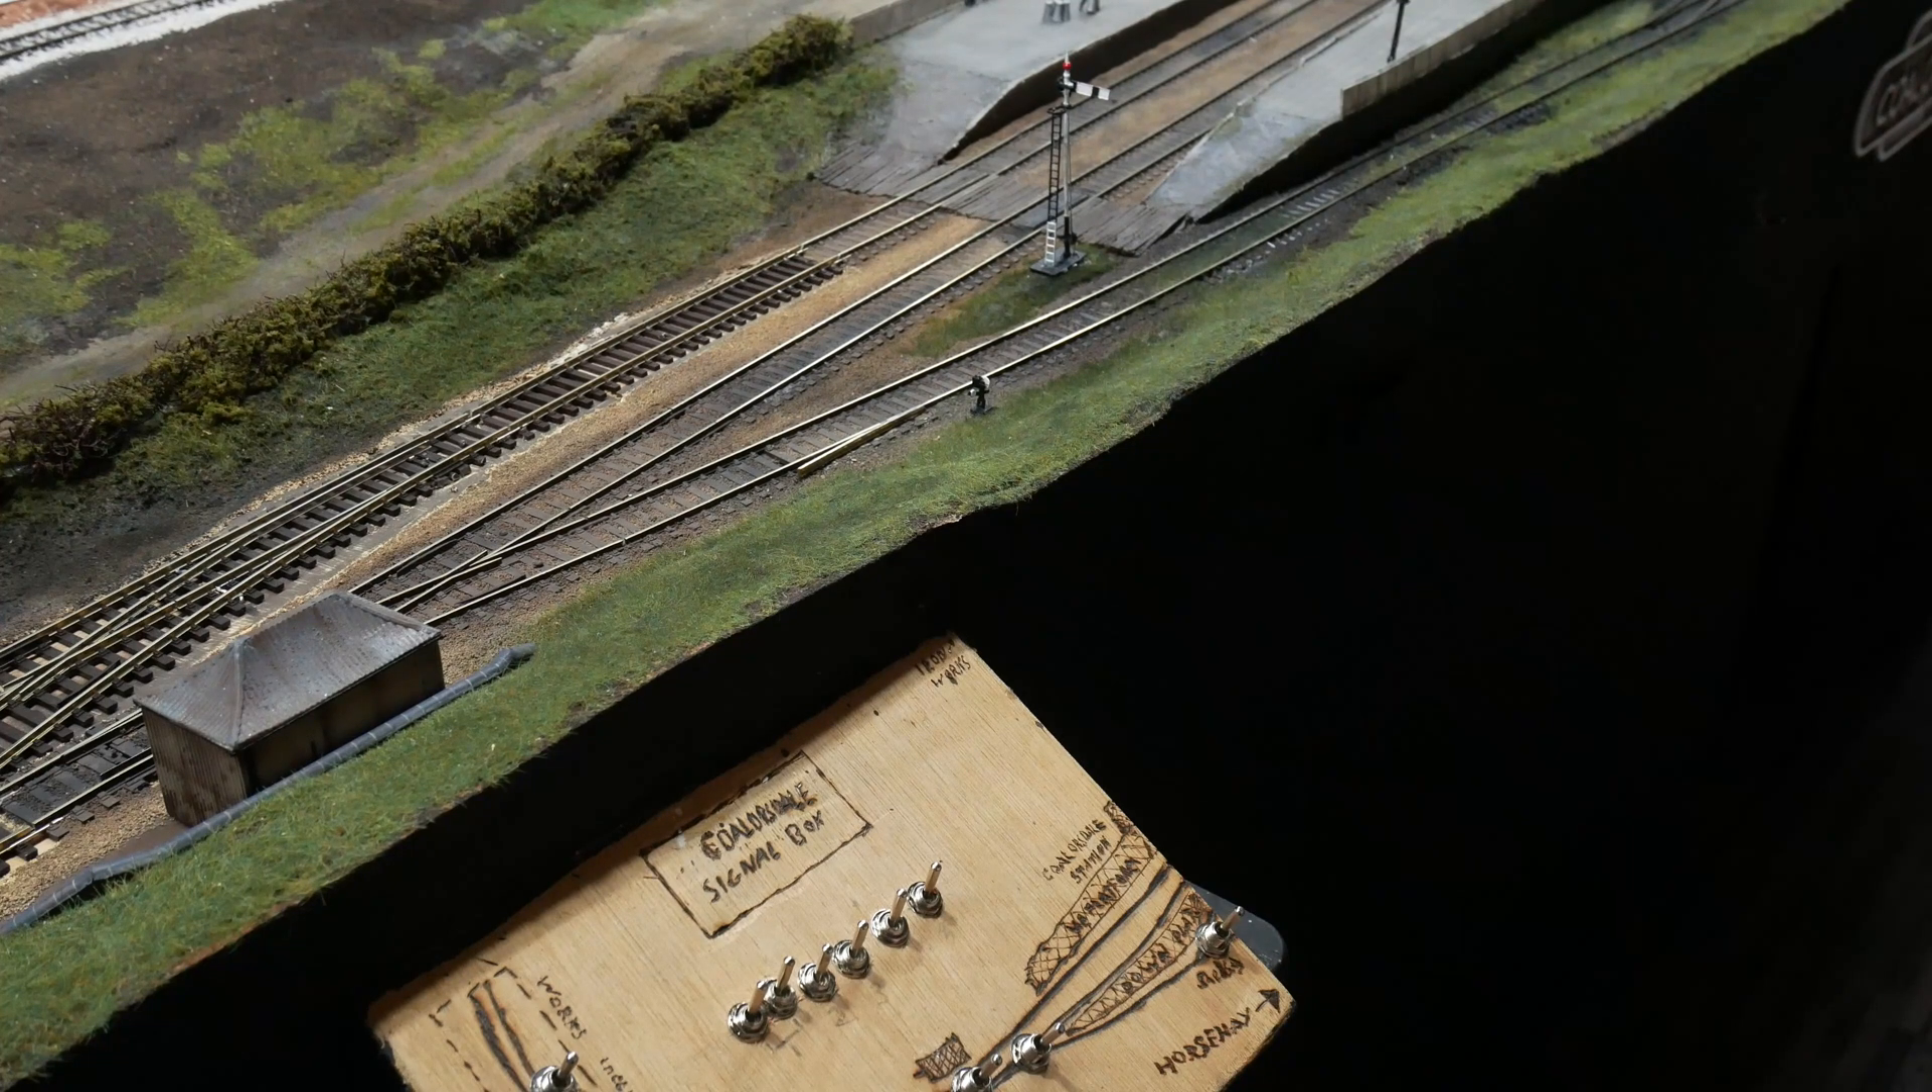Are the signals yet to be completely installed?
No.